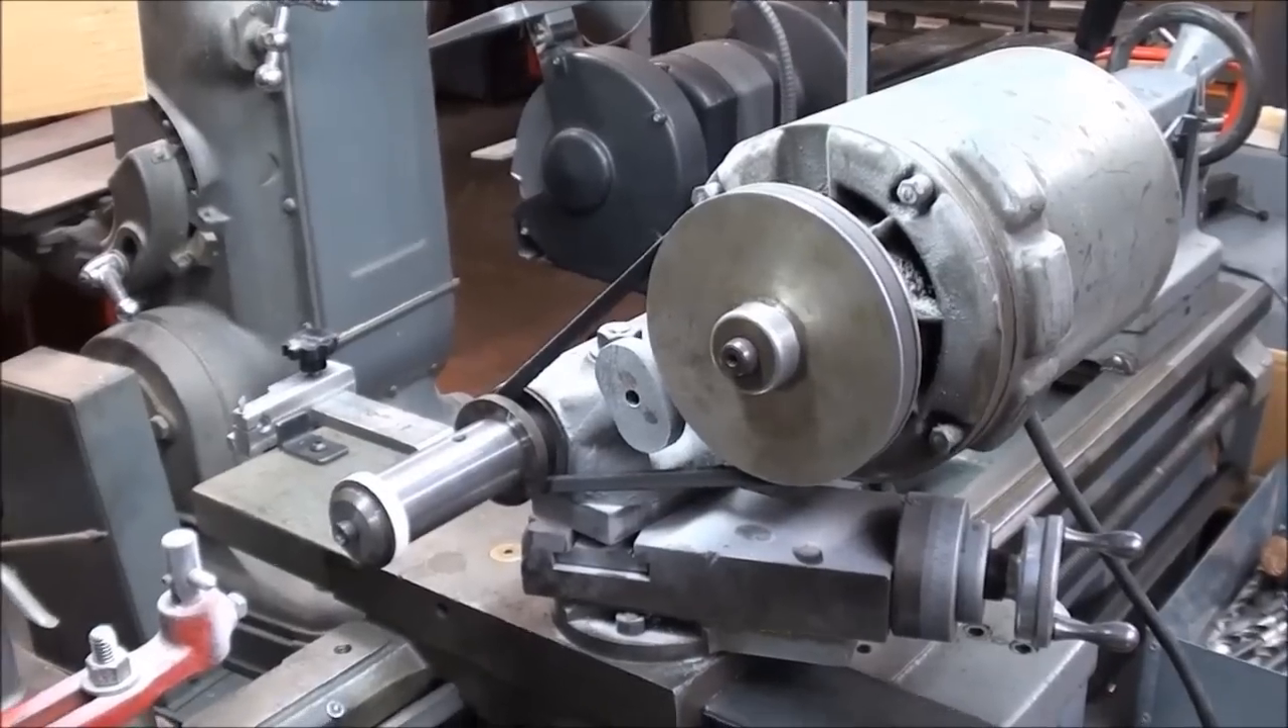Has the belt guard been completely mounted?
No.